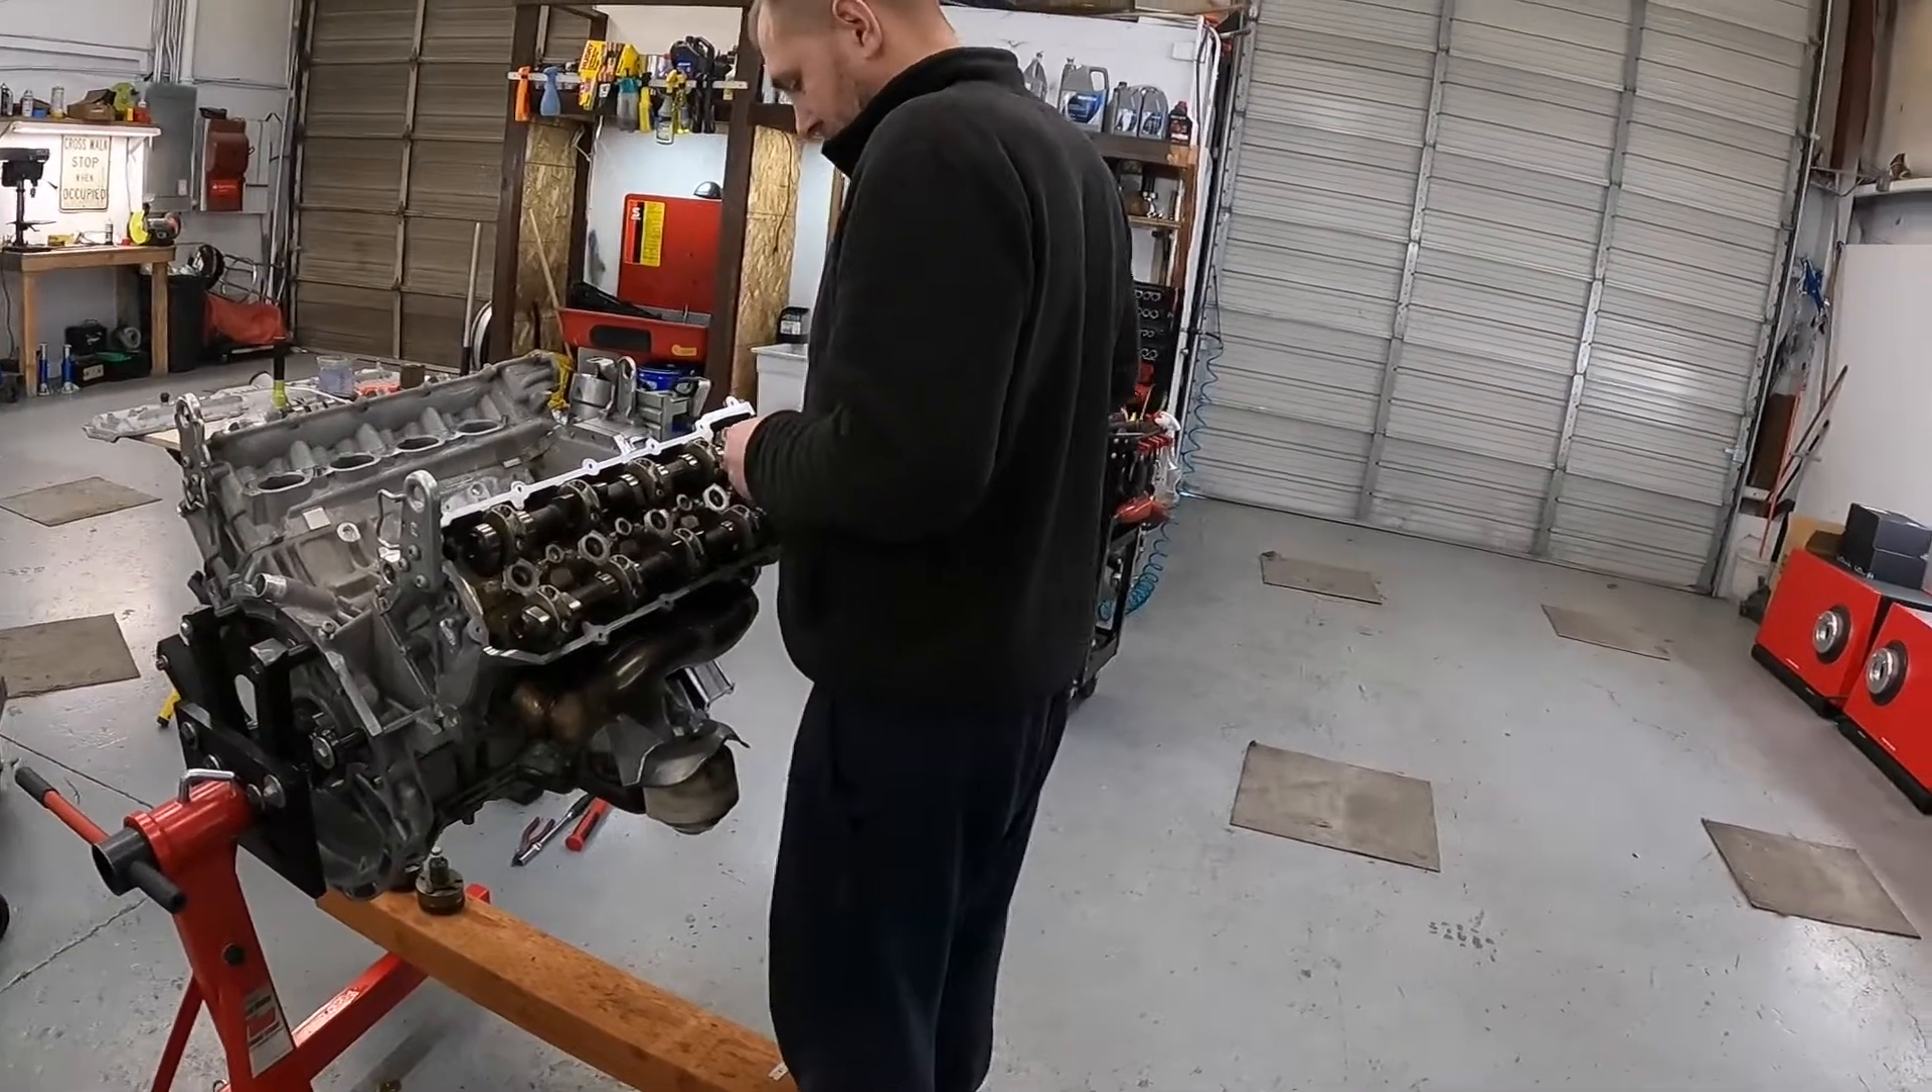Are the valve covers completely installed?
No.